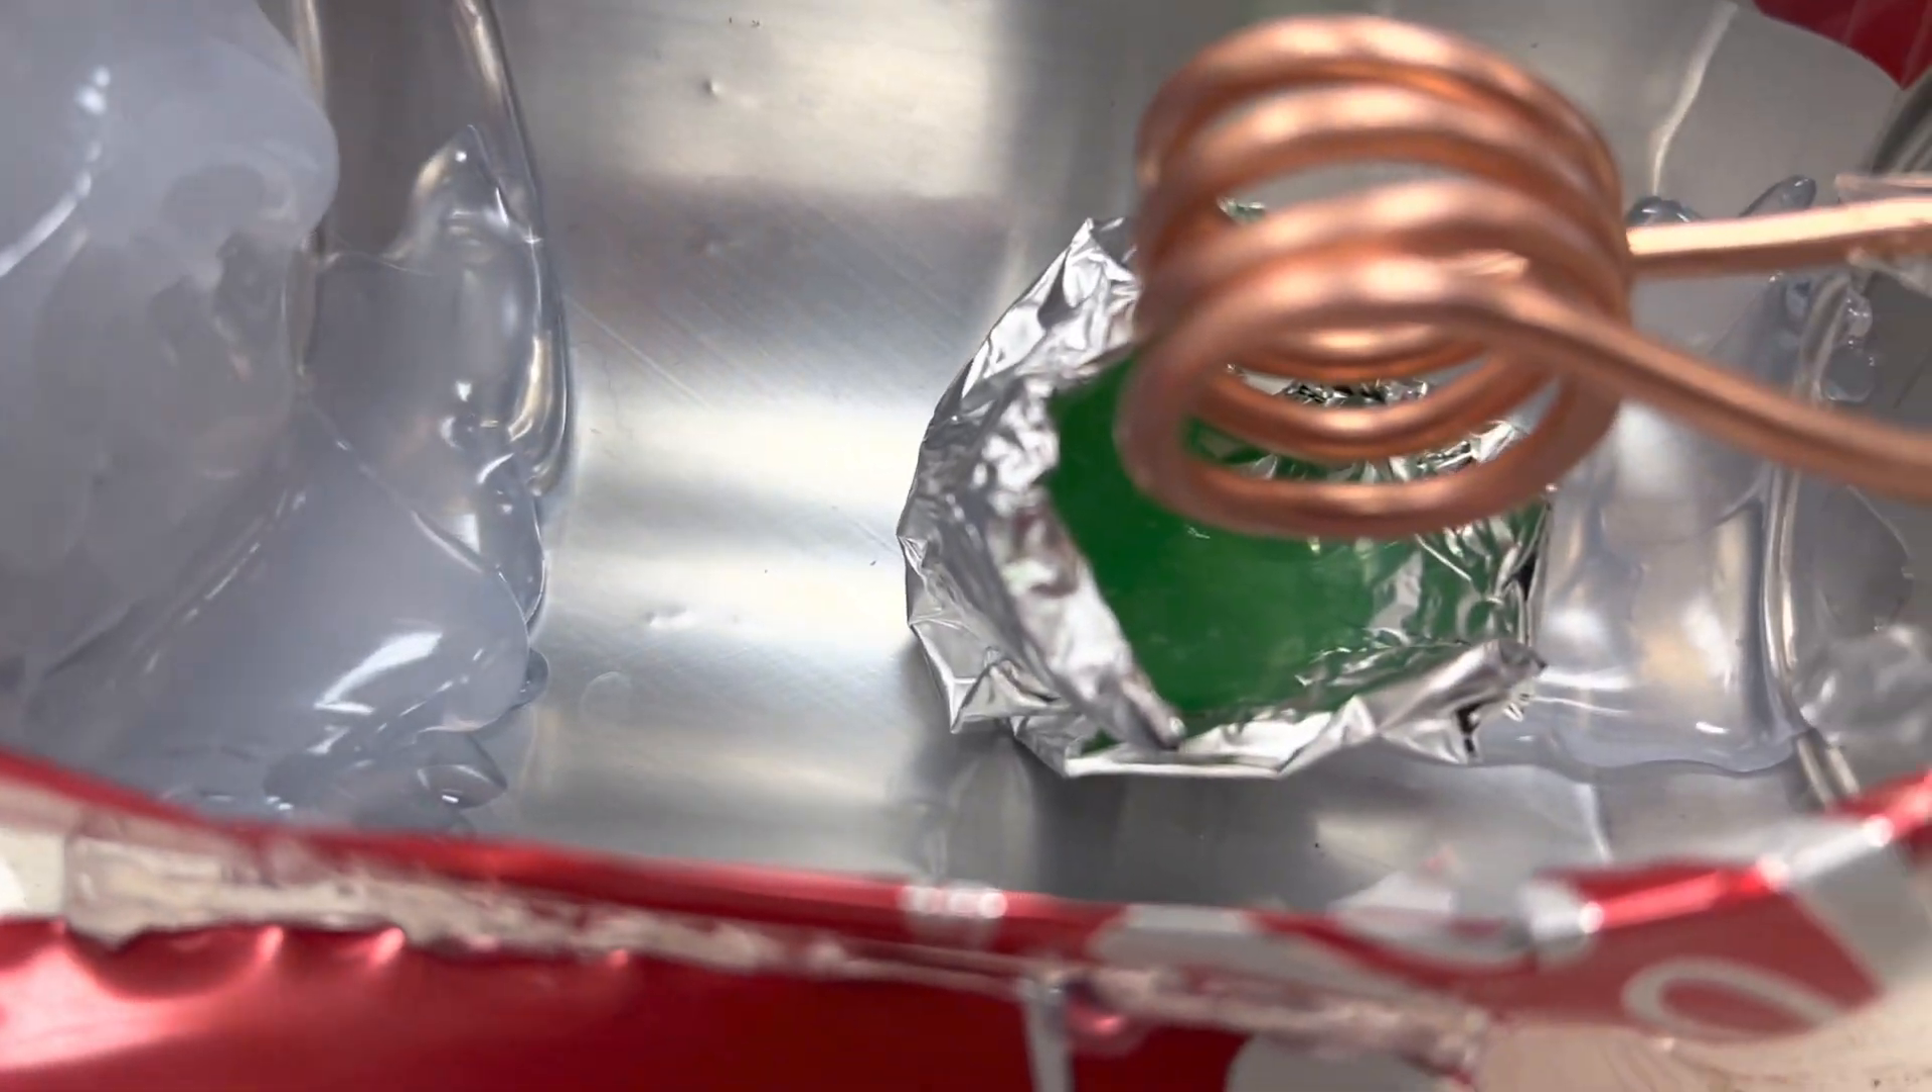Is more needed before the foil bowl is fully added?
No.